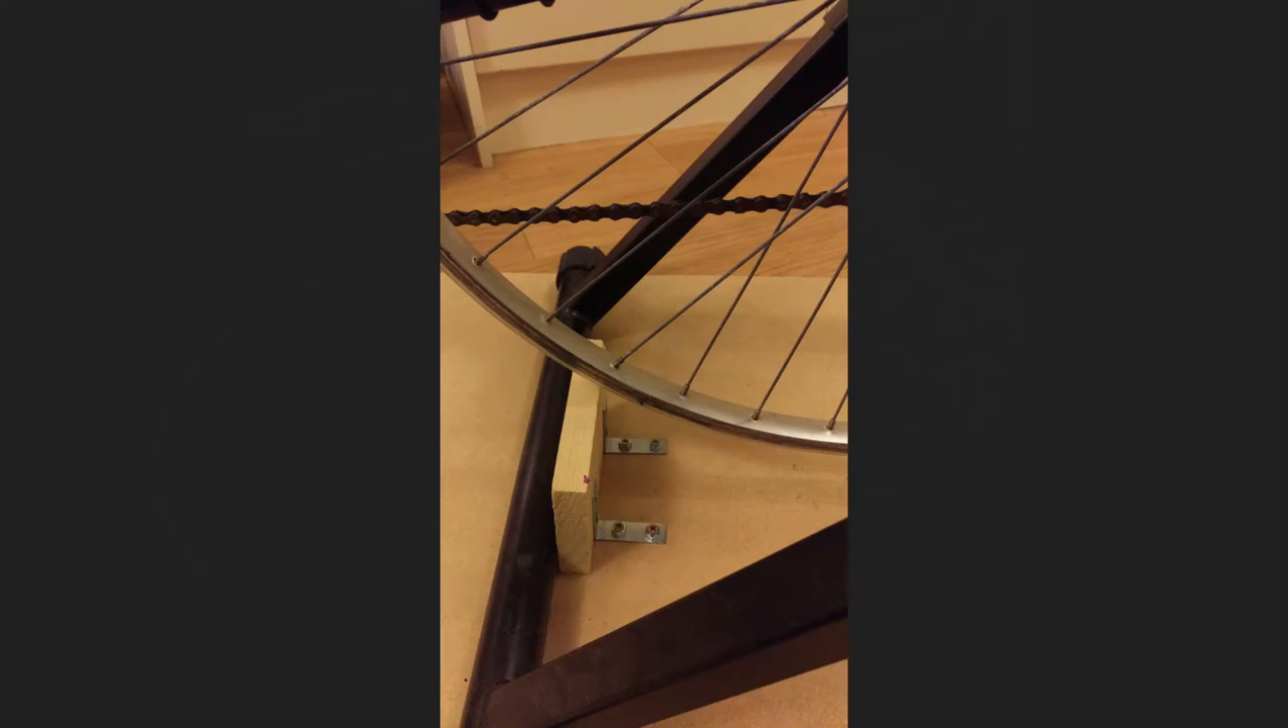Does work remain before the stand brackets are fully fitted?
No.